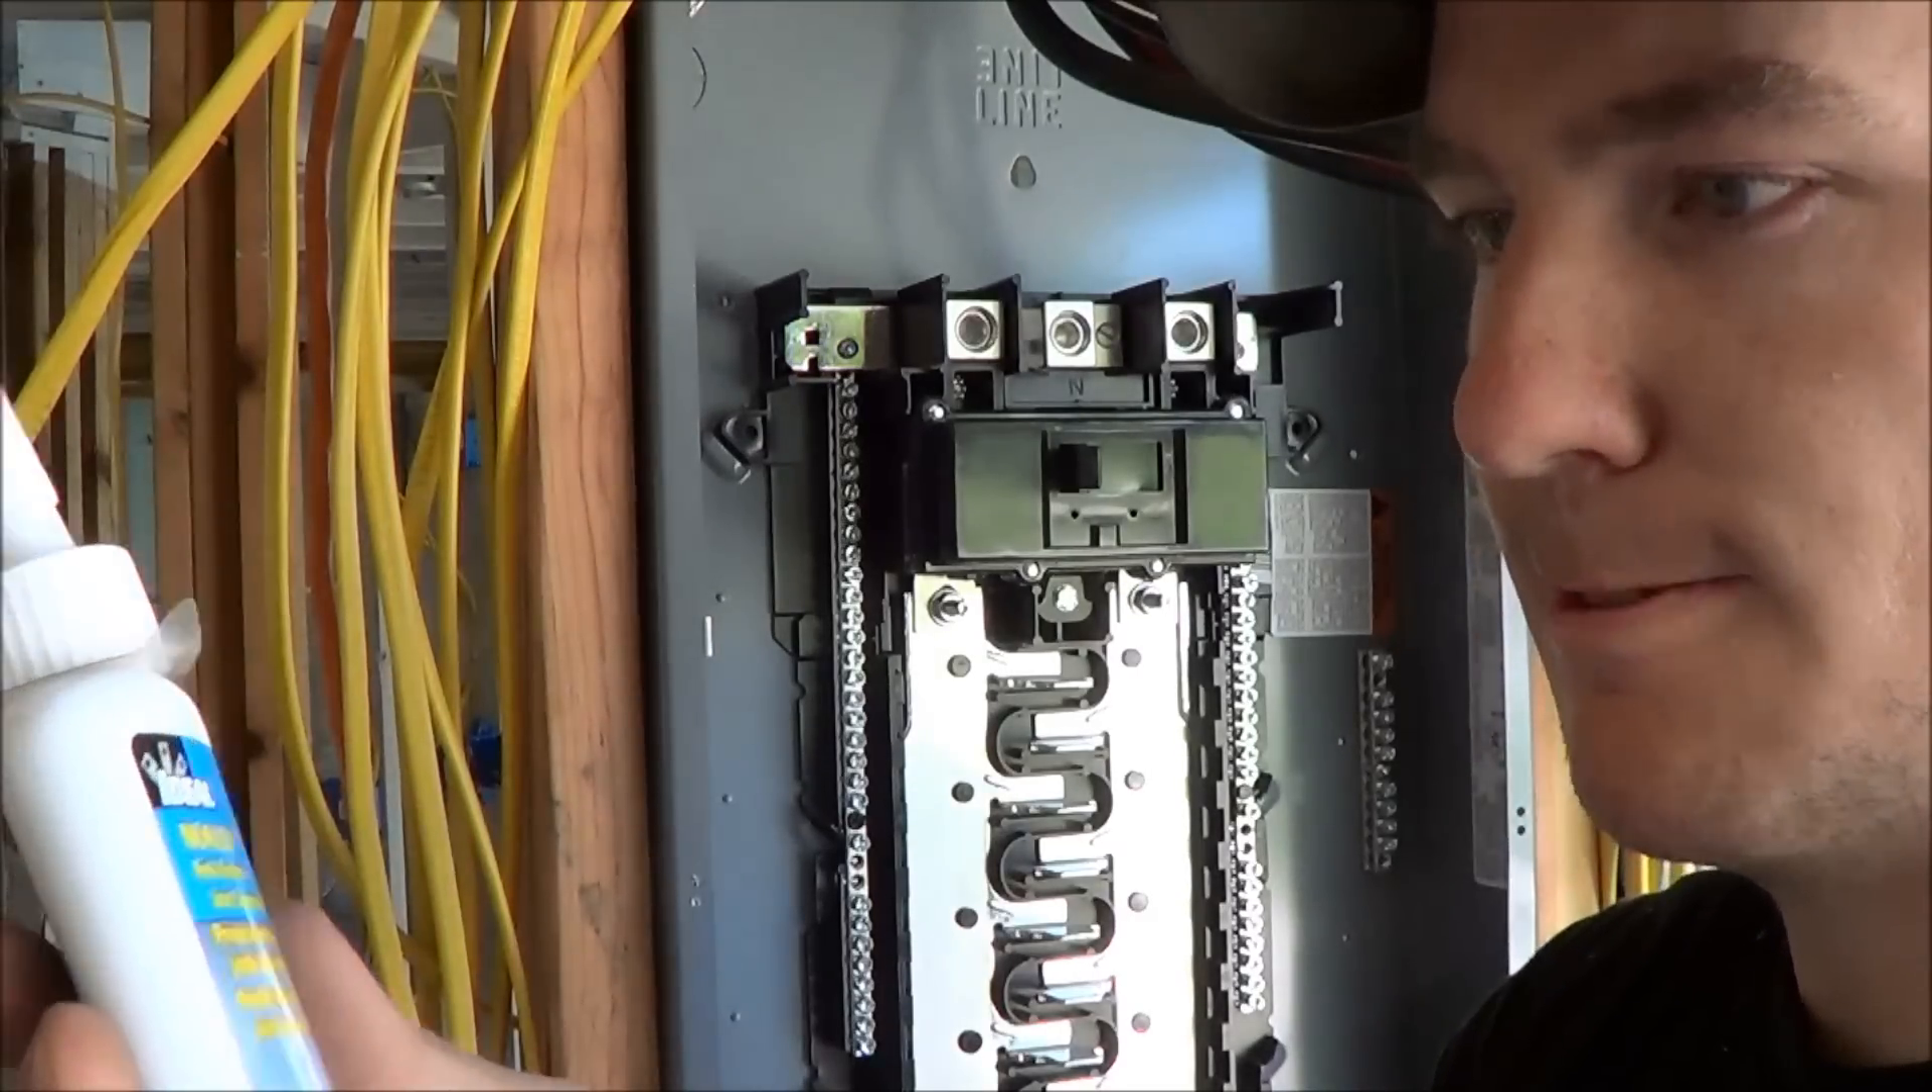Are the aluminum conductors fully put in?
No.